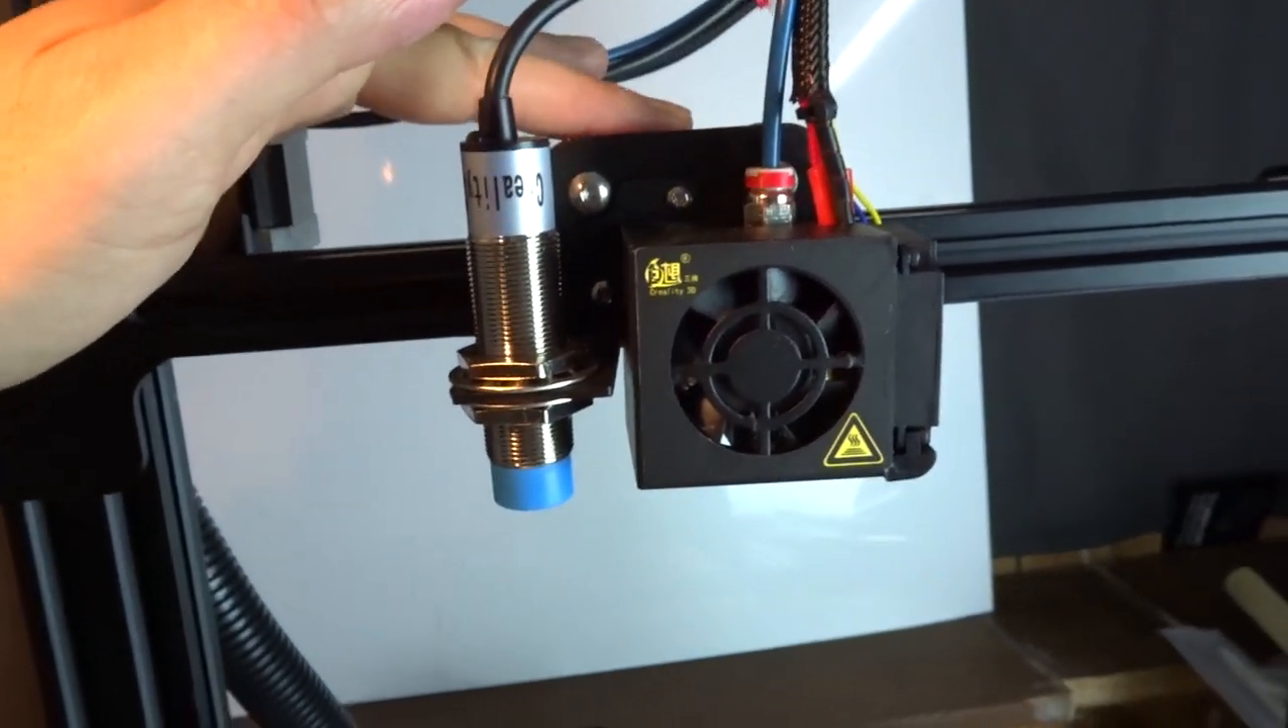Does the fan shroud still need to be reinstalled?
No.